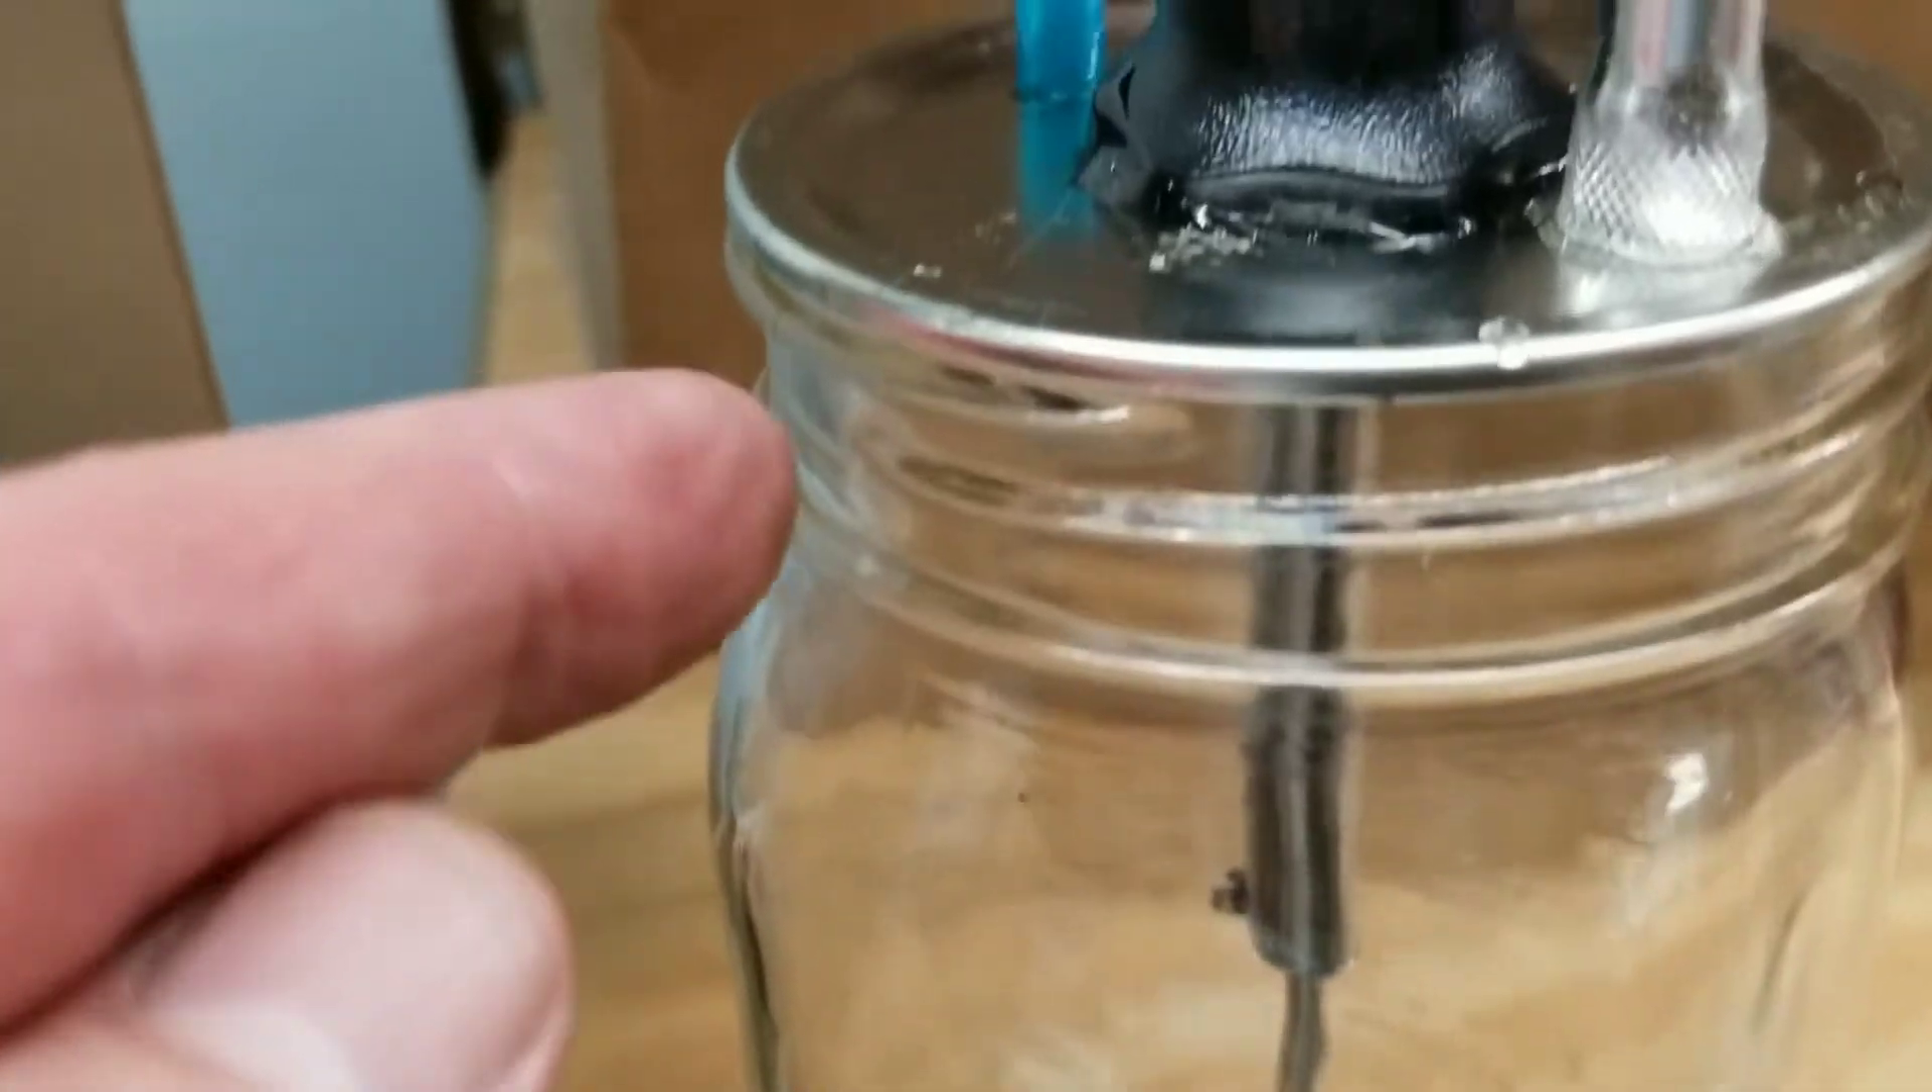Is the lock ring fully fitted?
No.